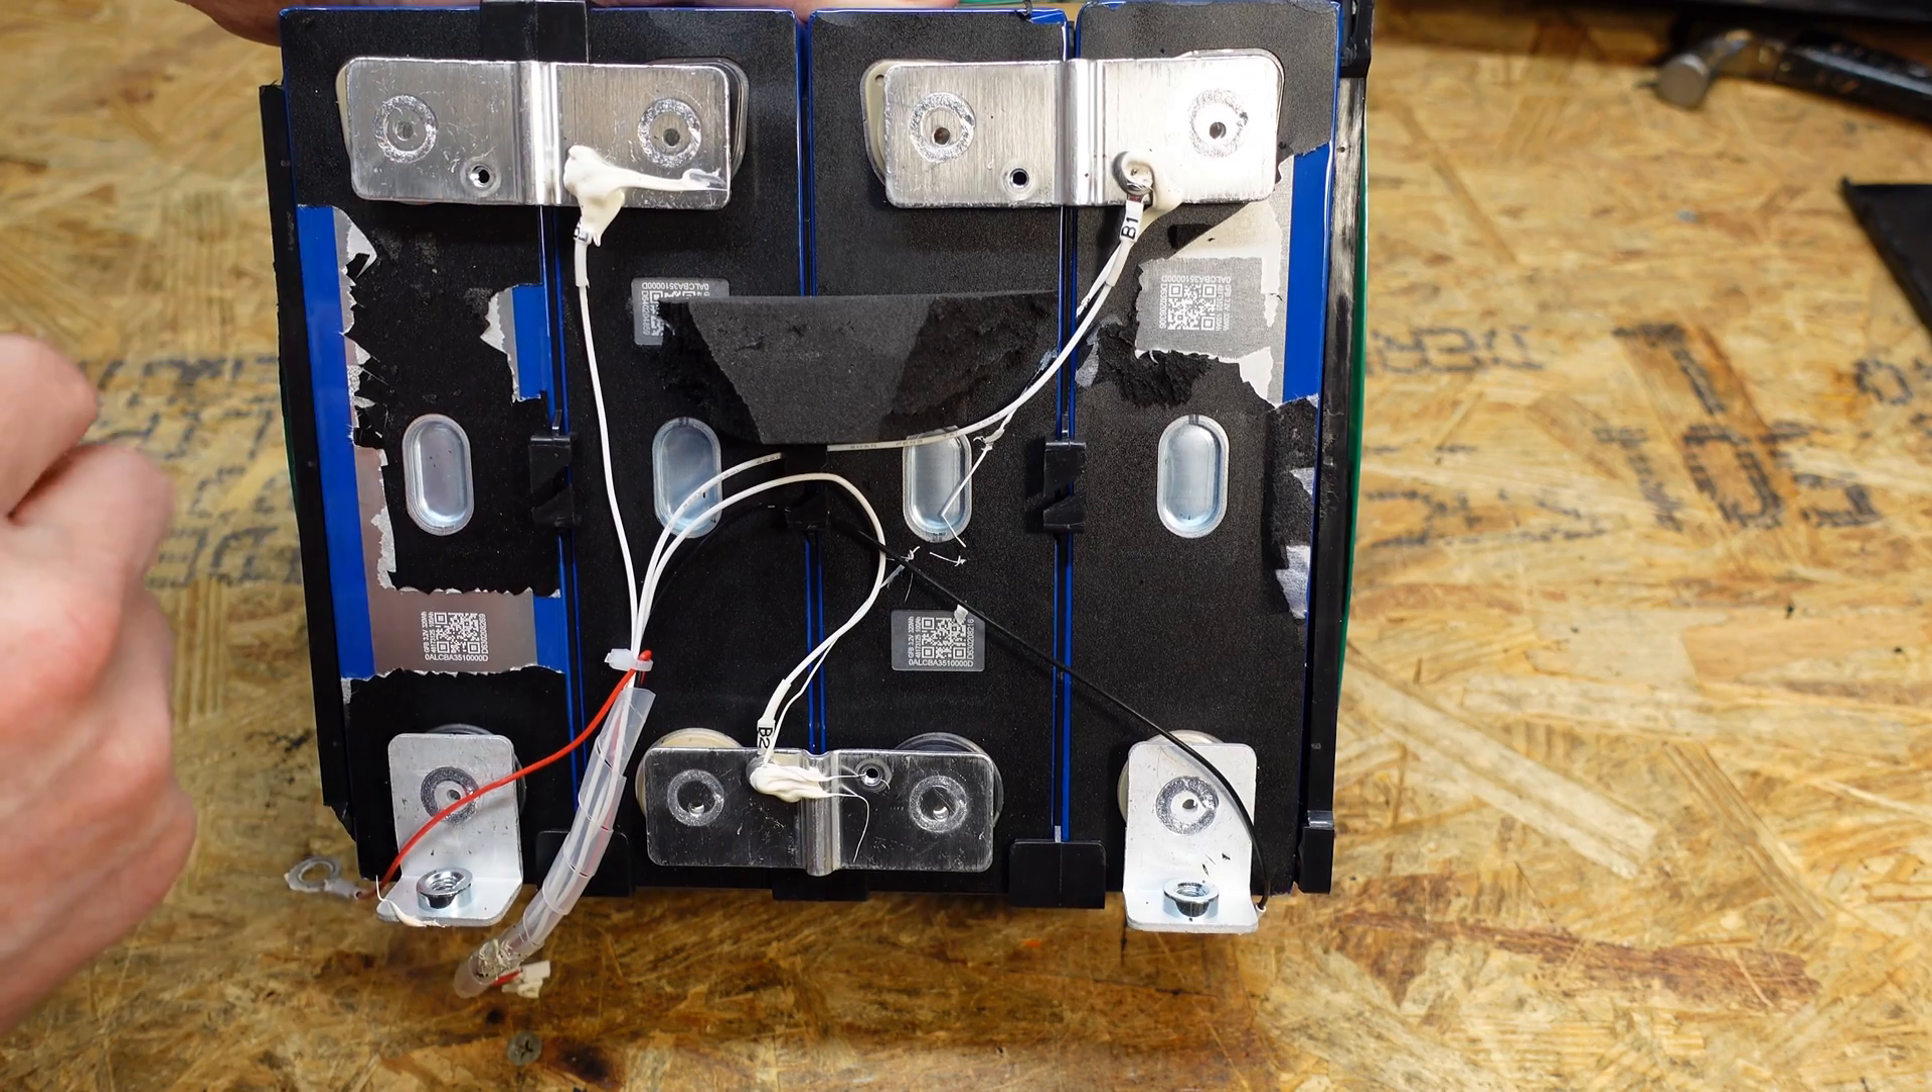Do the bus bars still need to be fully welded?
No.